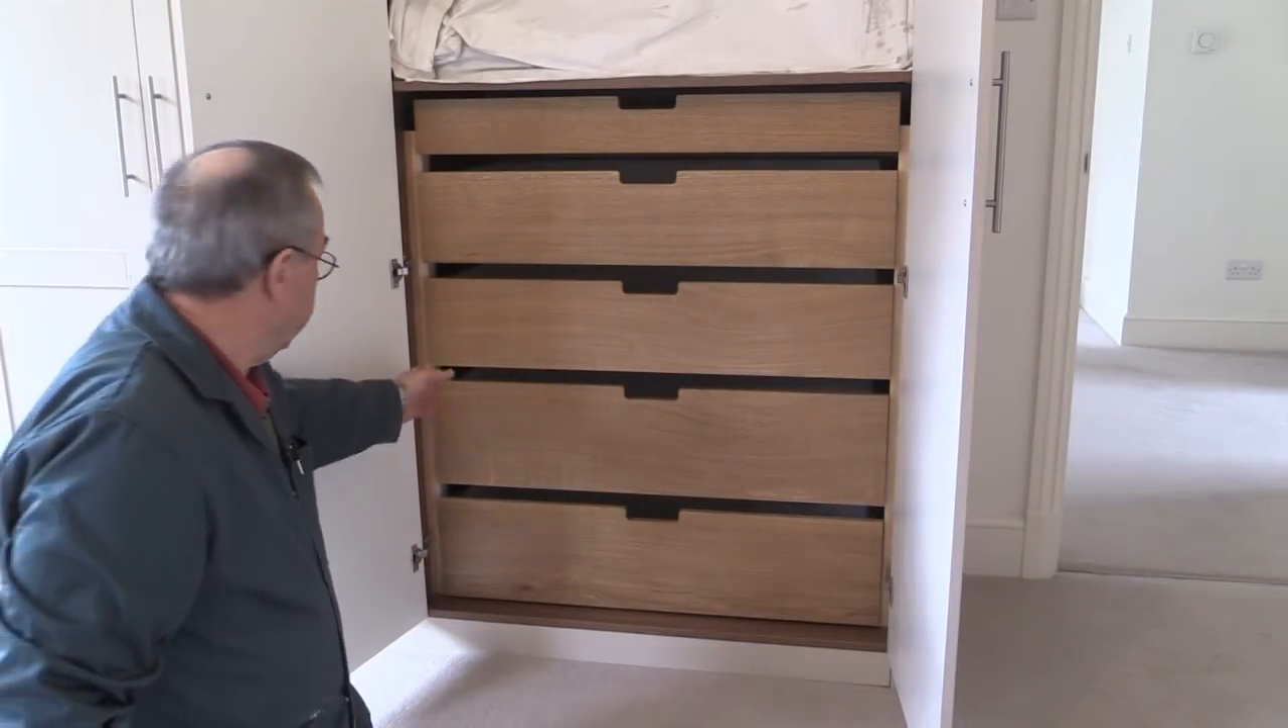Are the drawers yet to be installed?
No.